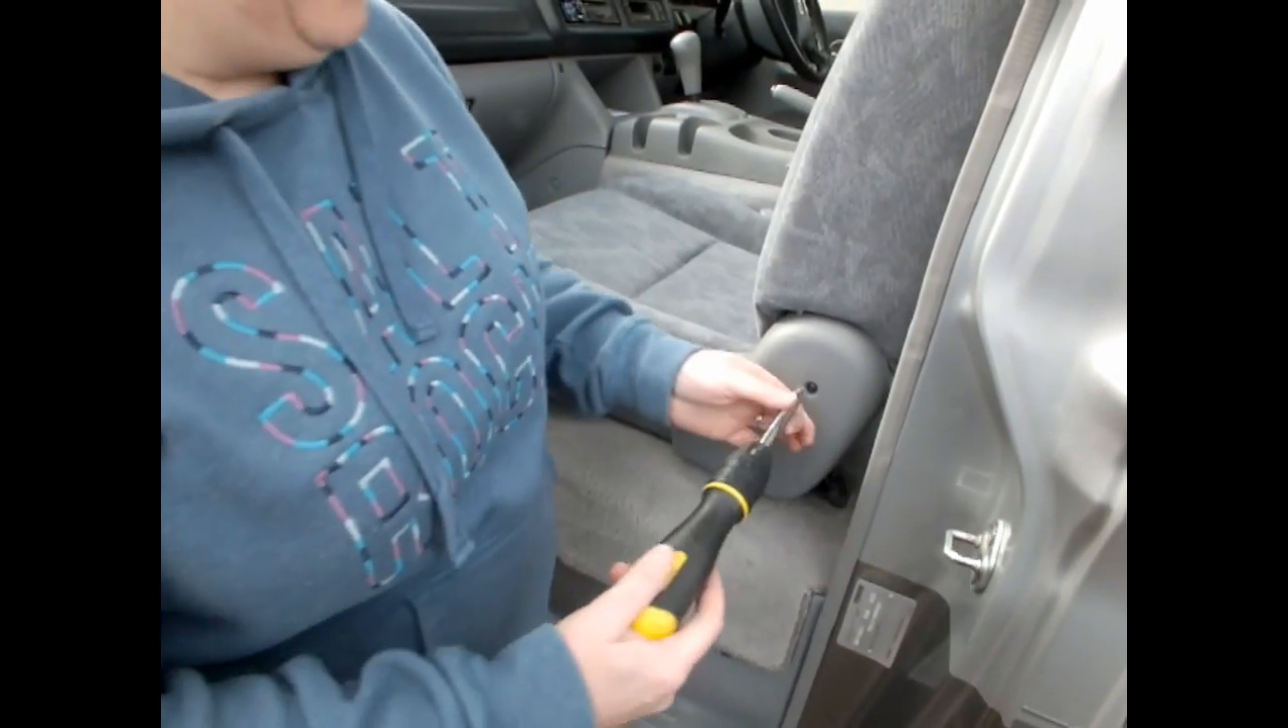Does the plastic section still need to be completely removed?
Yes.